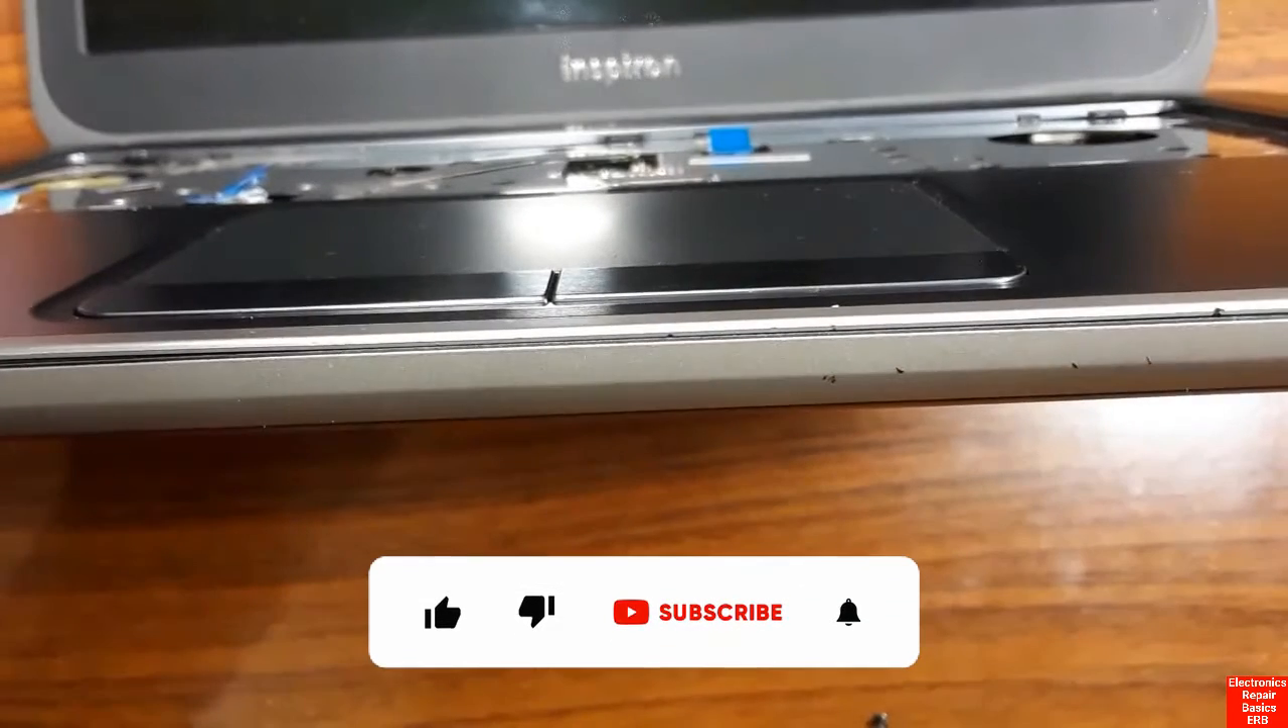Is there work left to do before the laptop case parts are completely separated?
Yes.